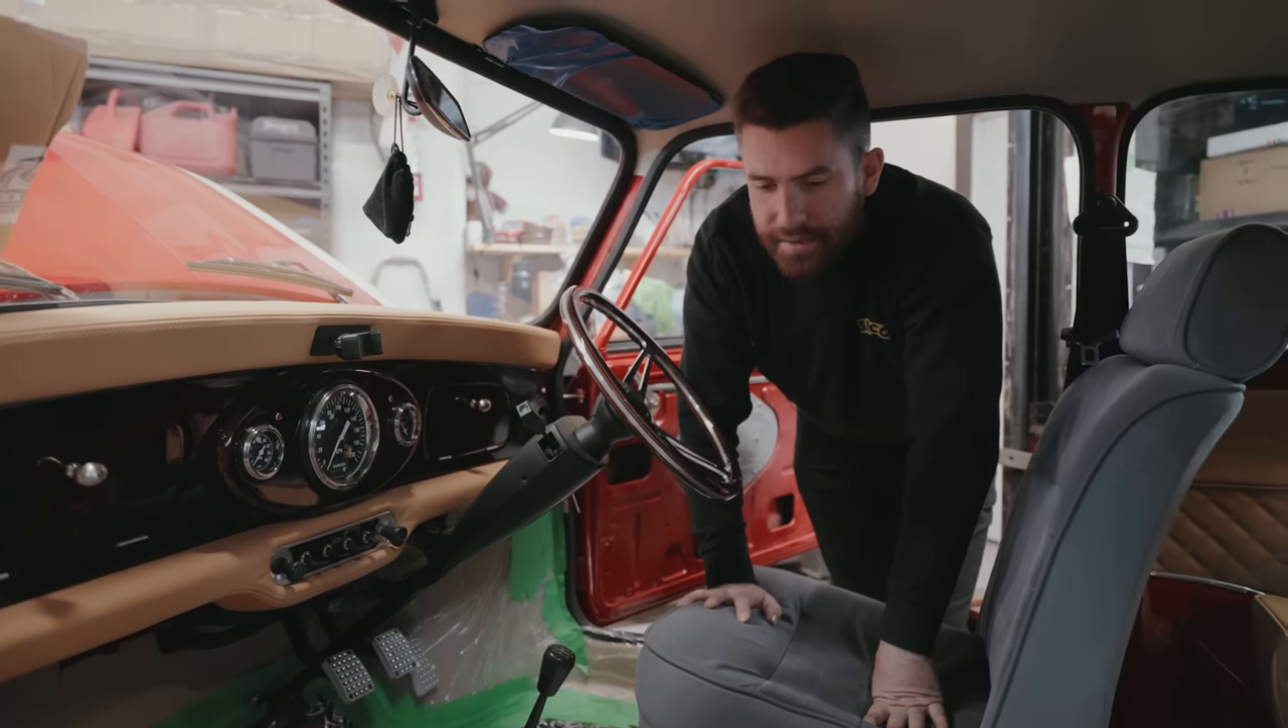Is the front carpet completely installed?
No.